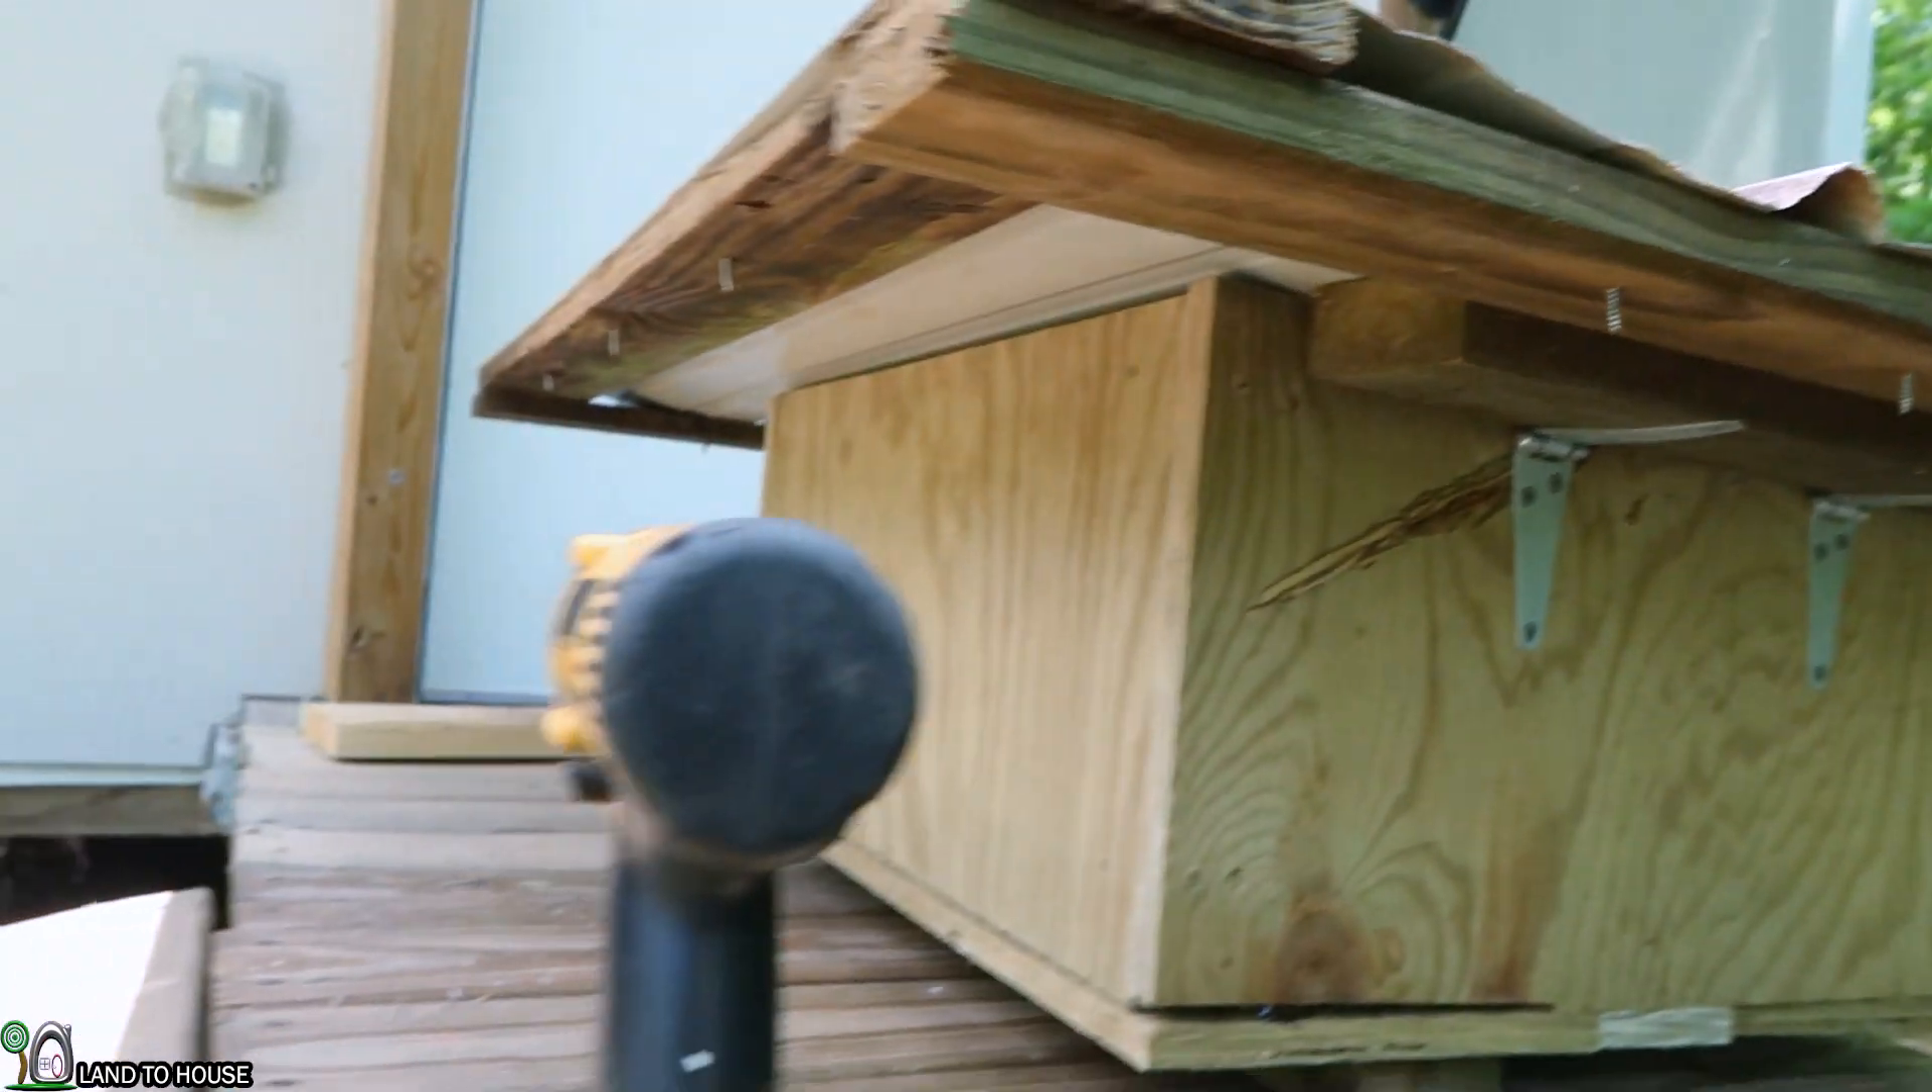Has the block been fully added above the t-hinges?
Yes.